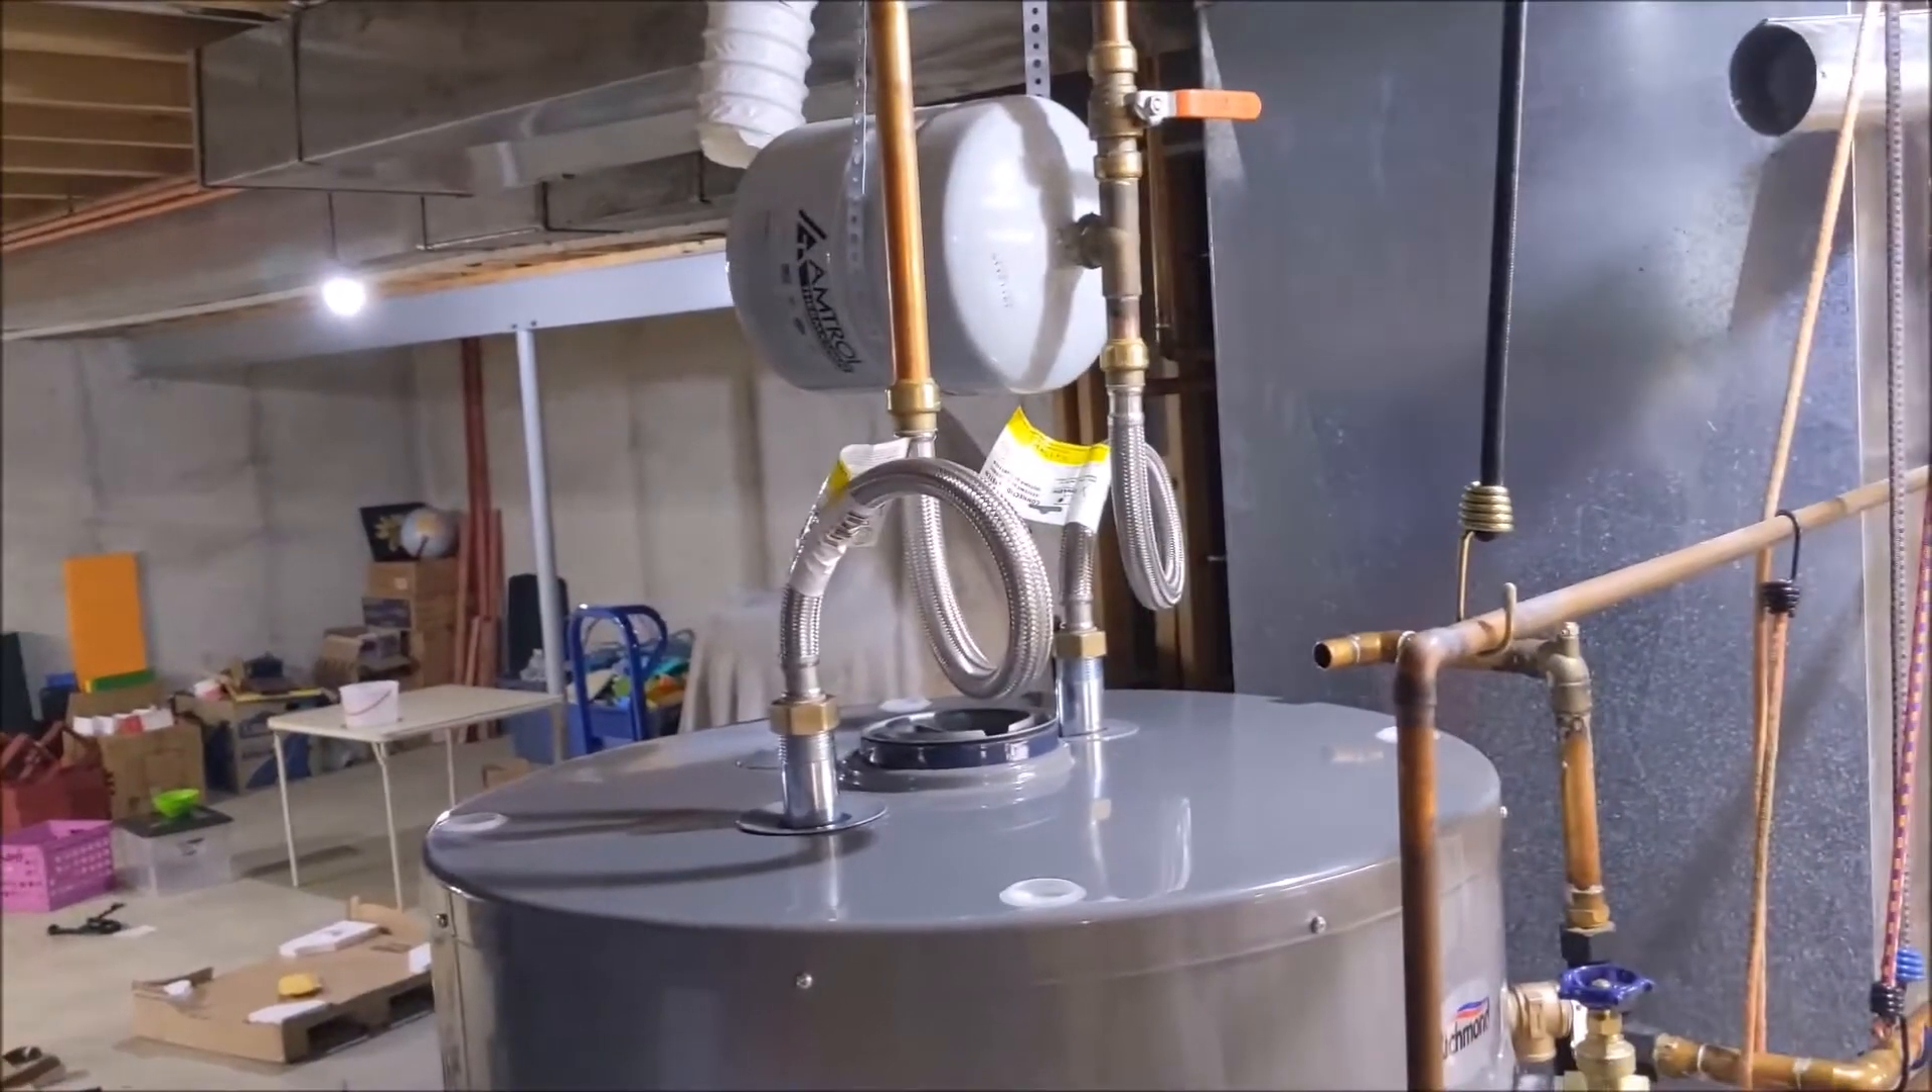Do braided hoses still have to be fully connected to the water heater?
No.